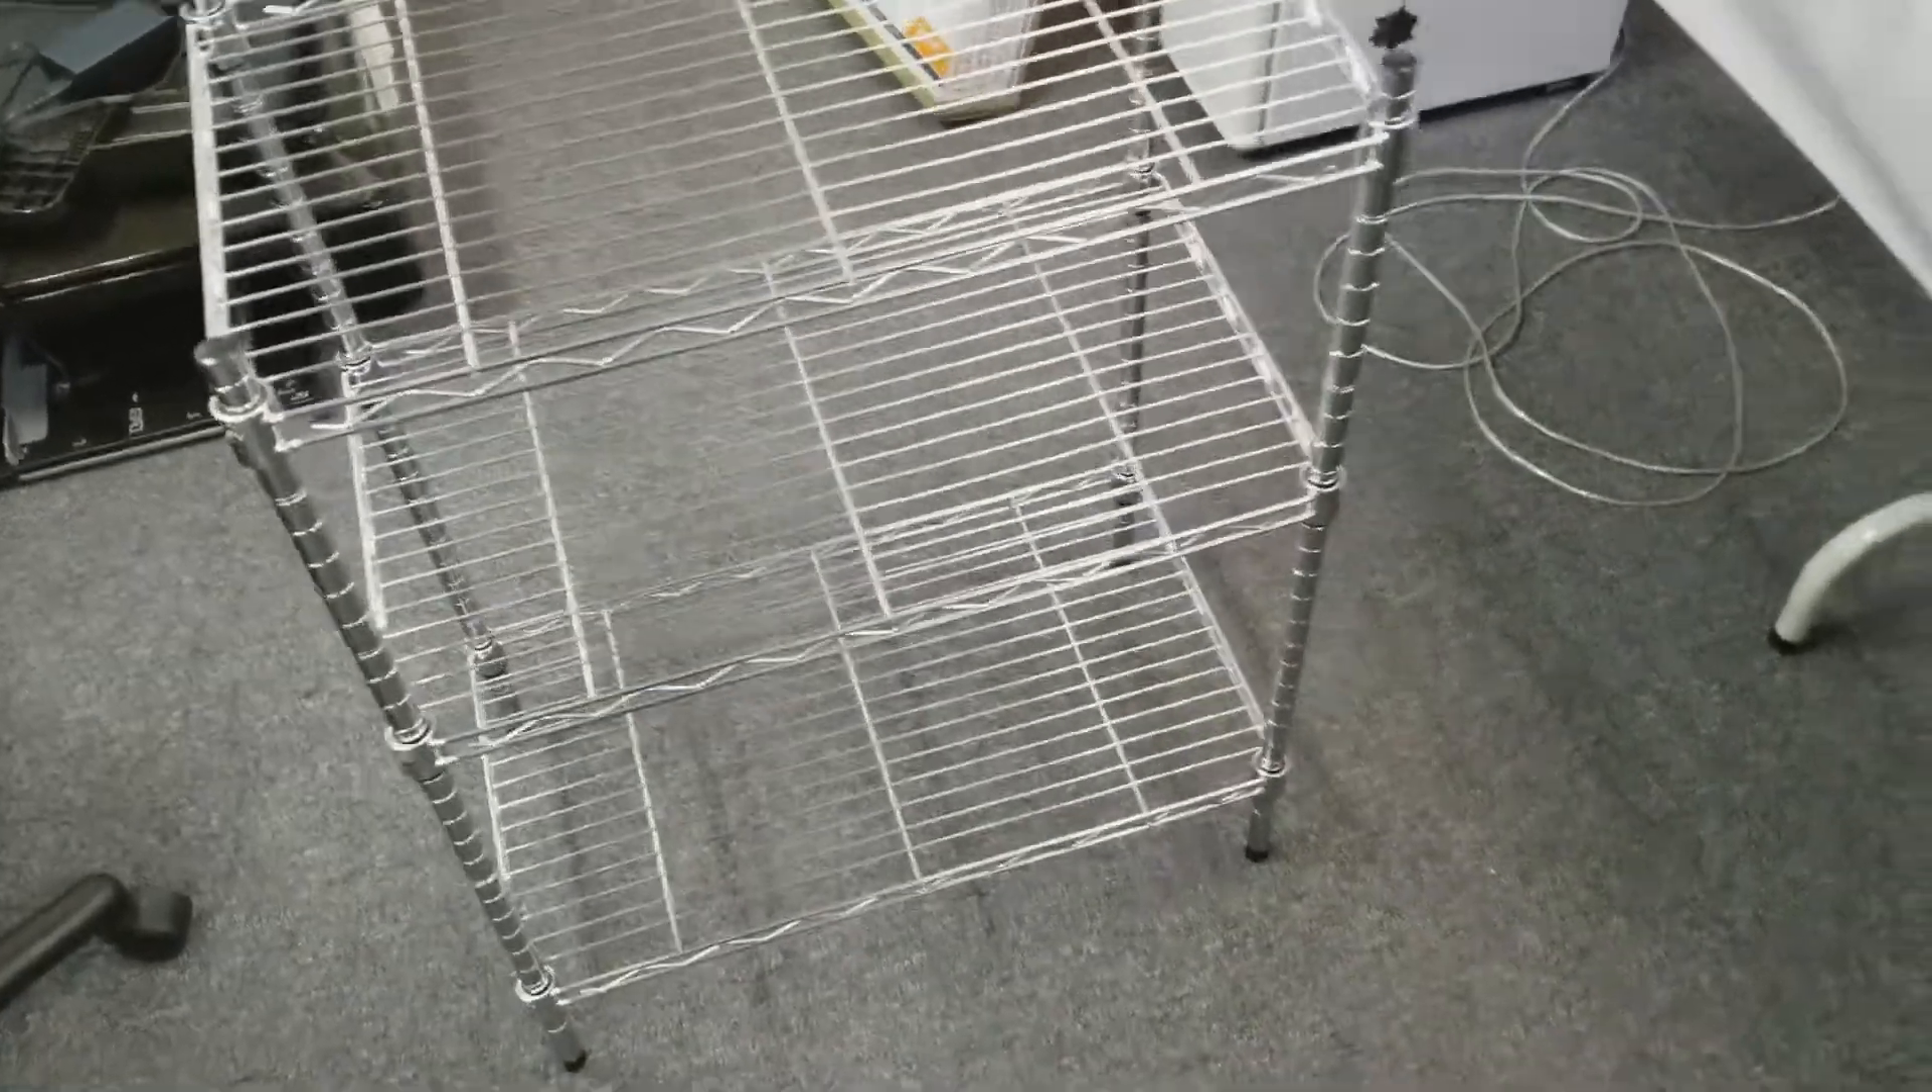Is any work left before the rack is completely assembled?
No.